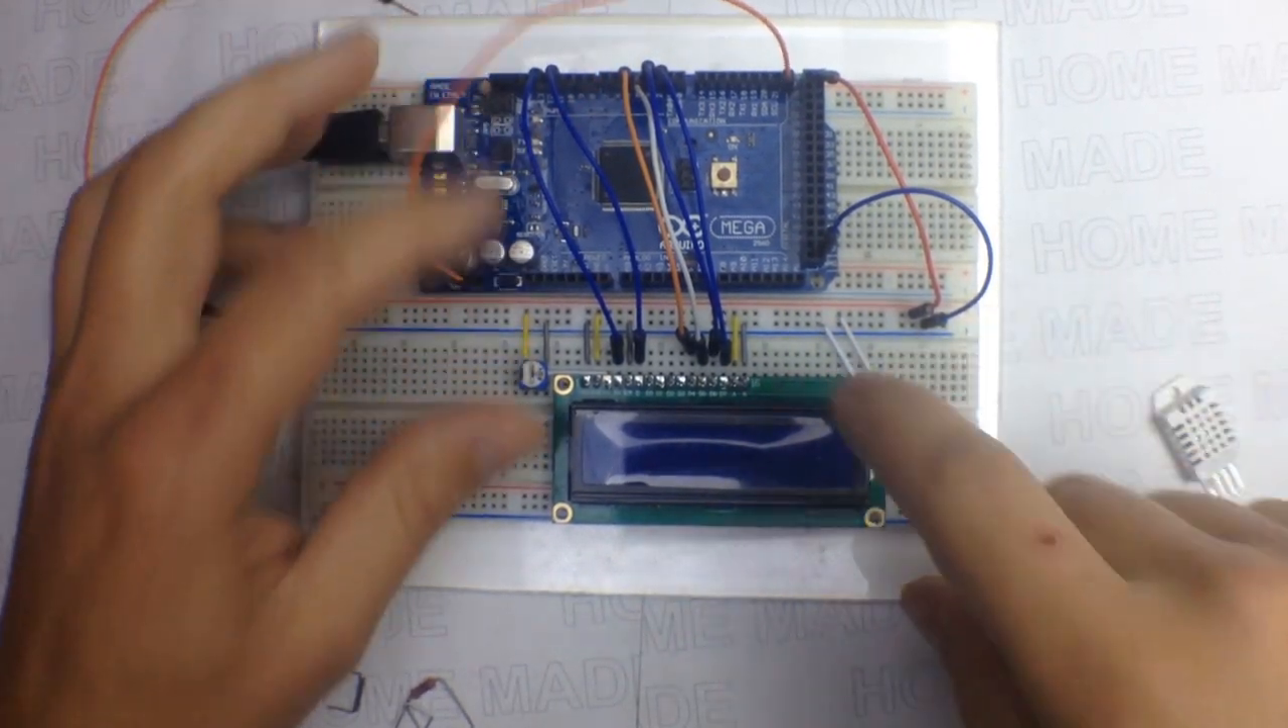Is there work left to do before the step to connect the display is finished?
No.